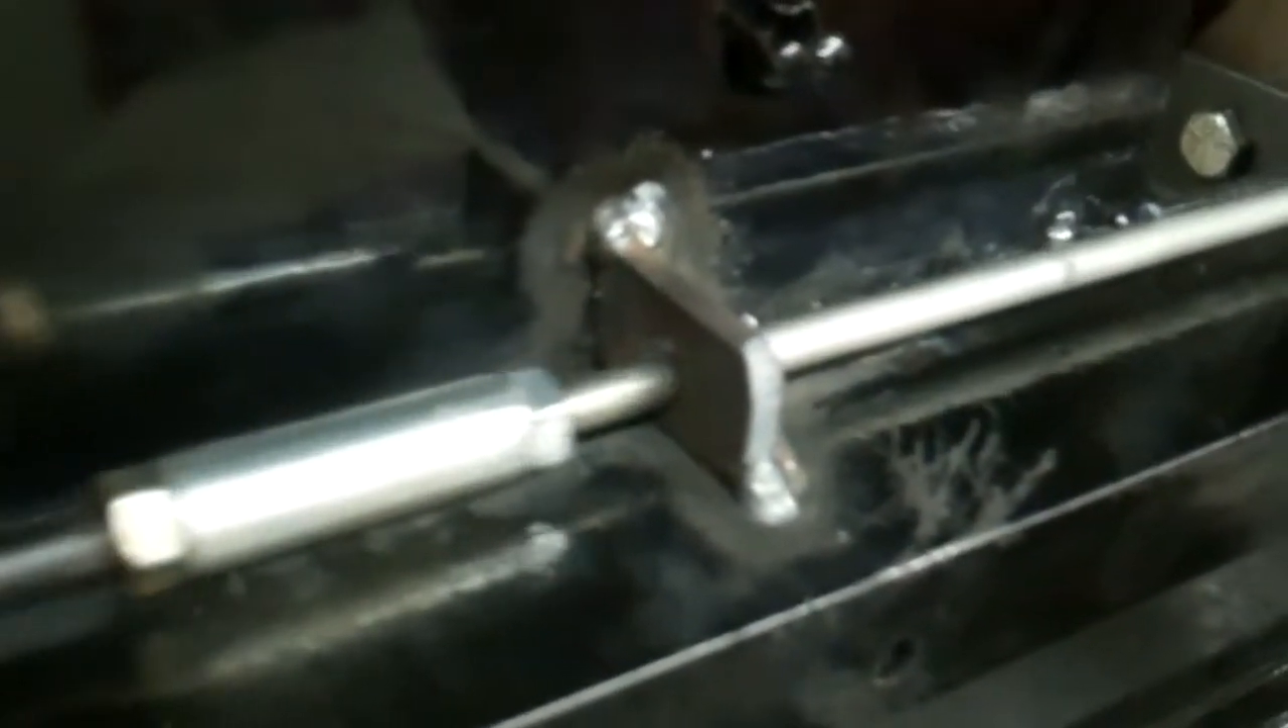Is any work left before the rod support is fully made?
No.